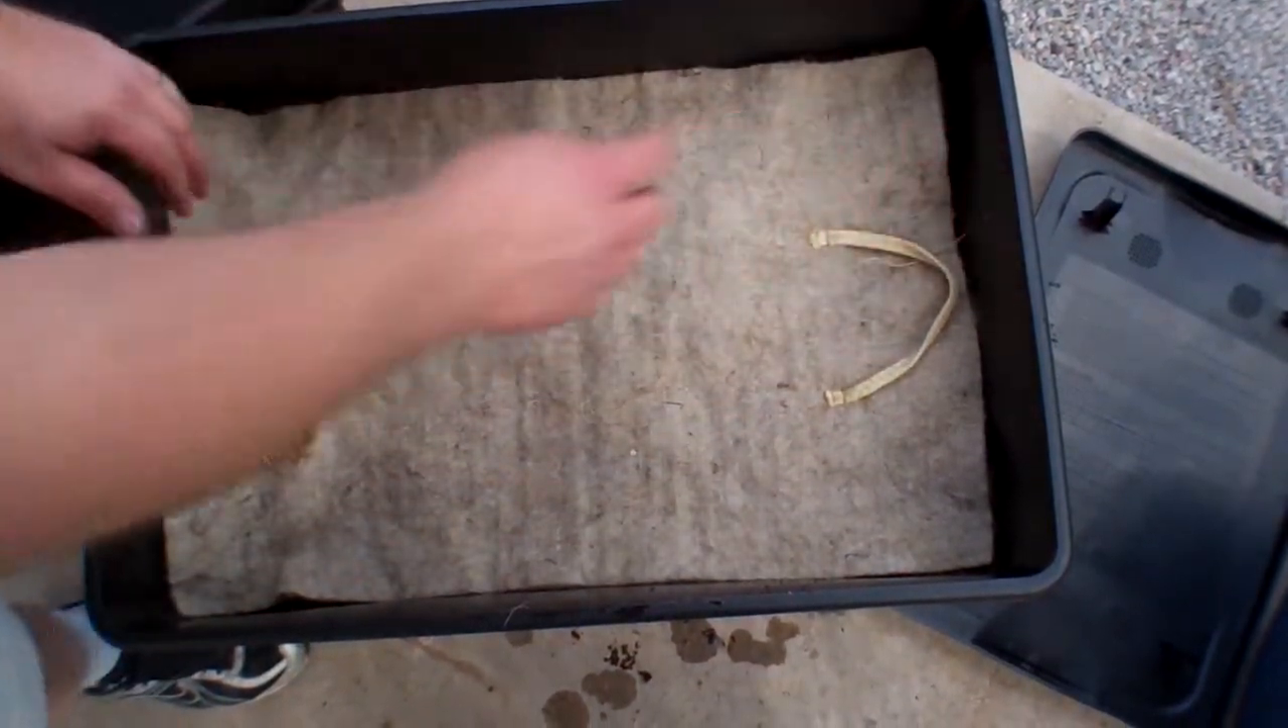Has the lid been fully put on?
No.